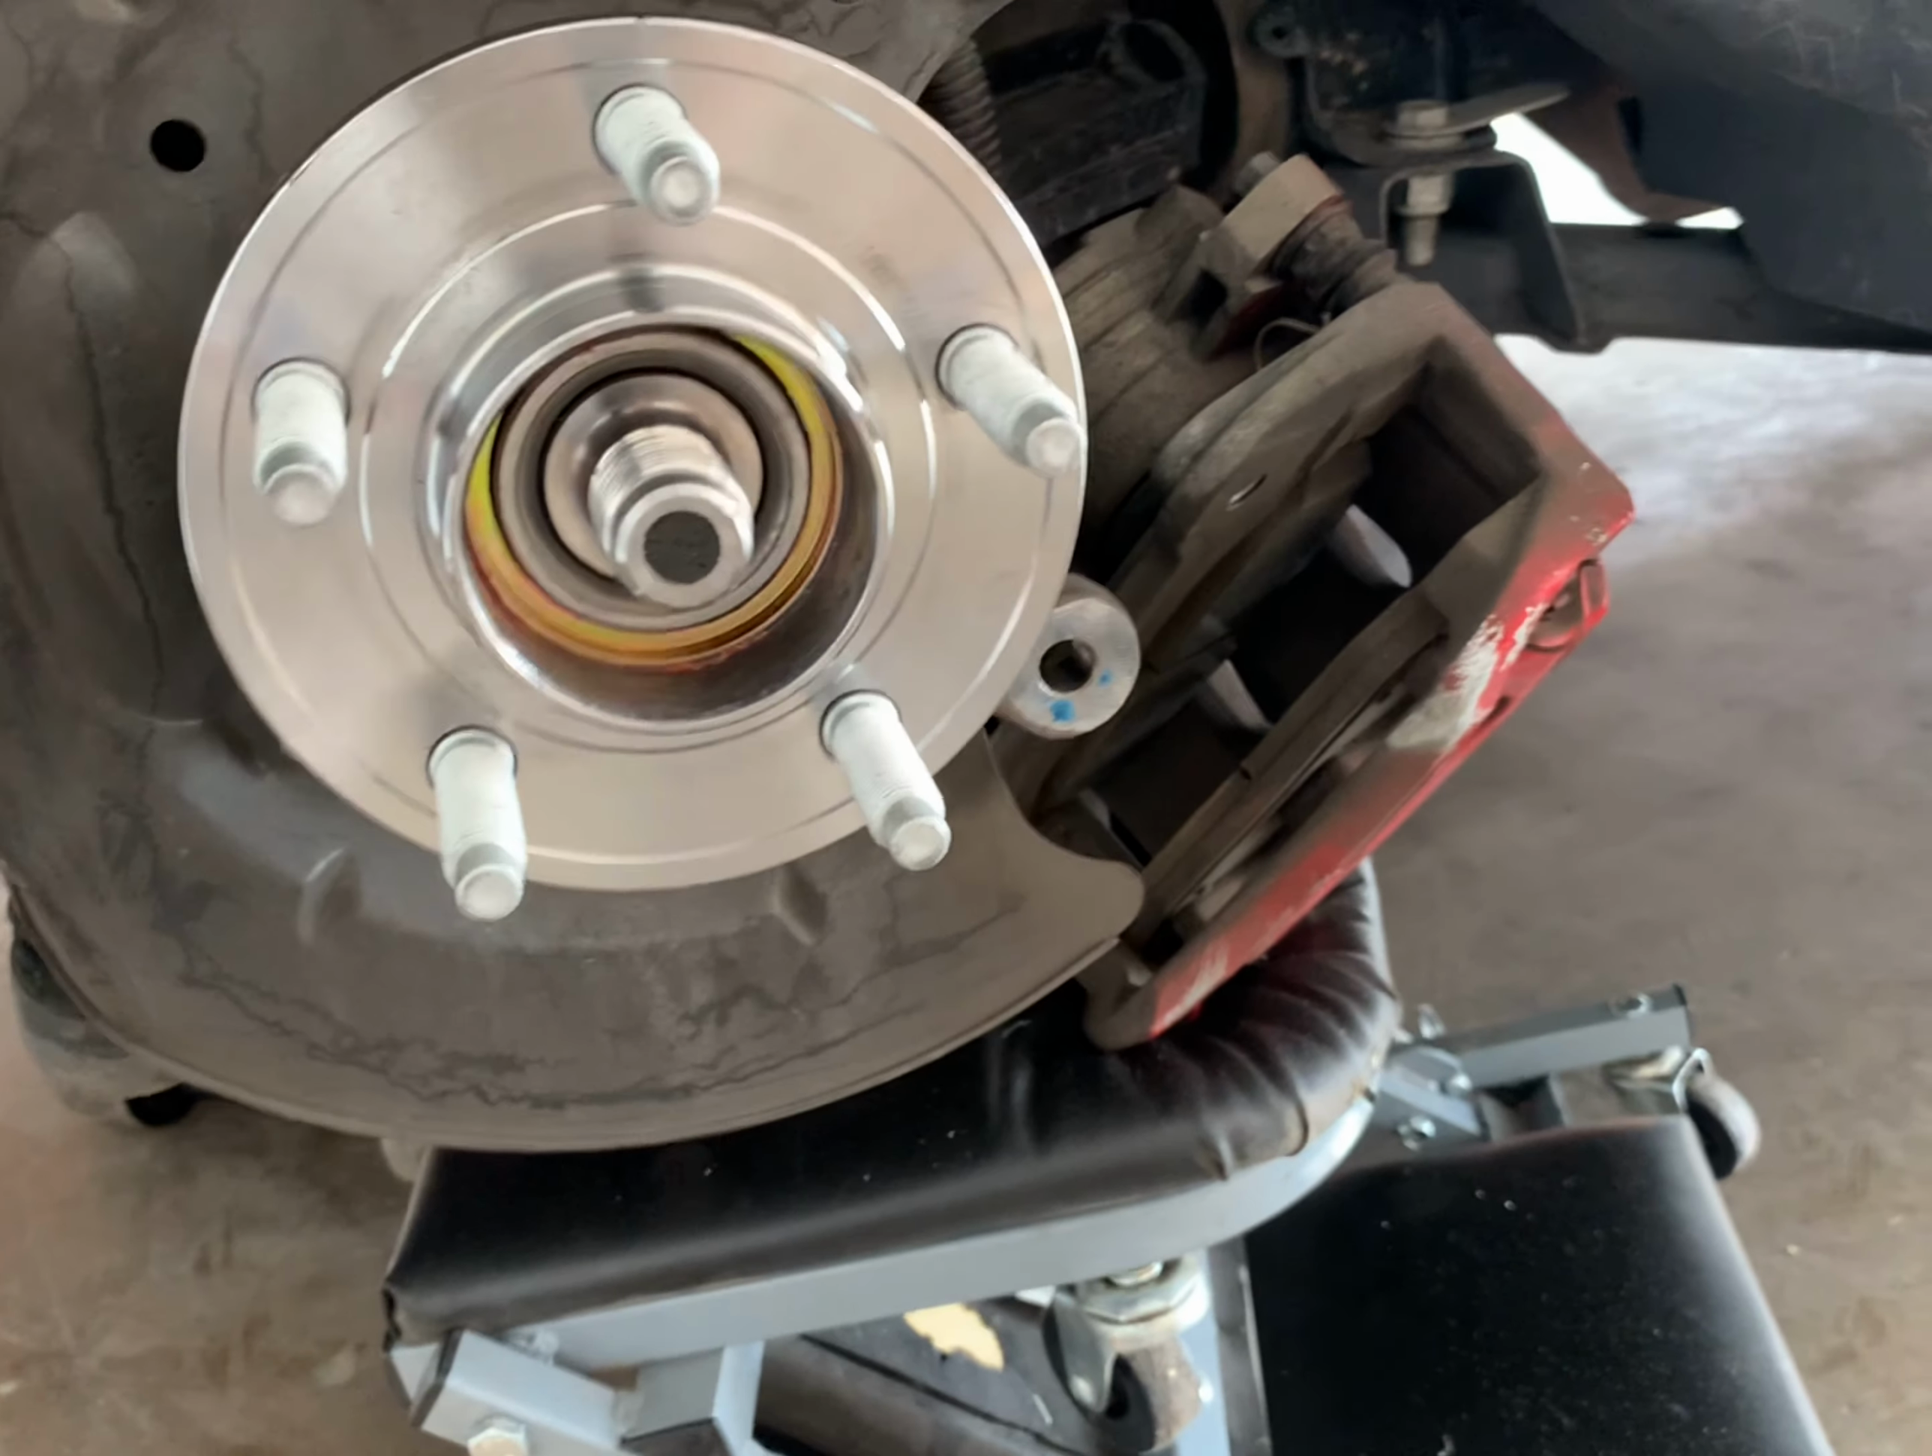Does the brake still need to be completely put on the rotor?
Yes.